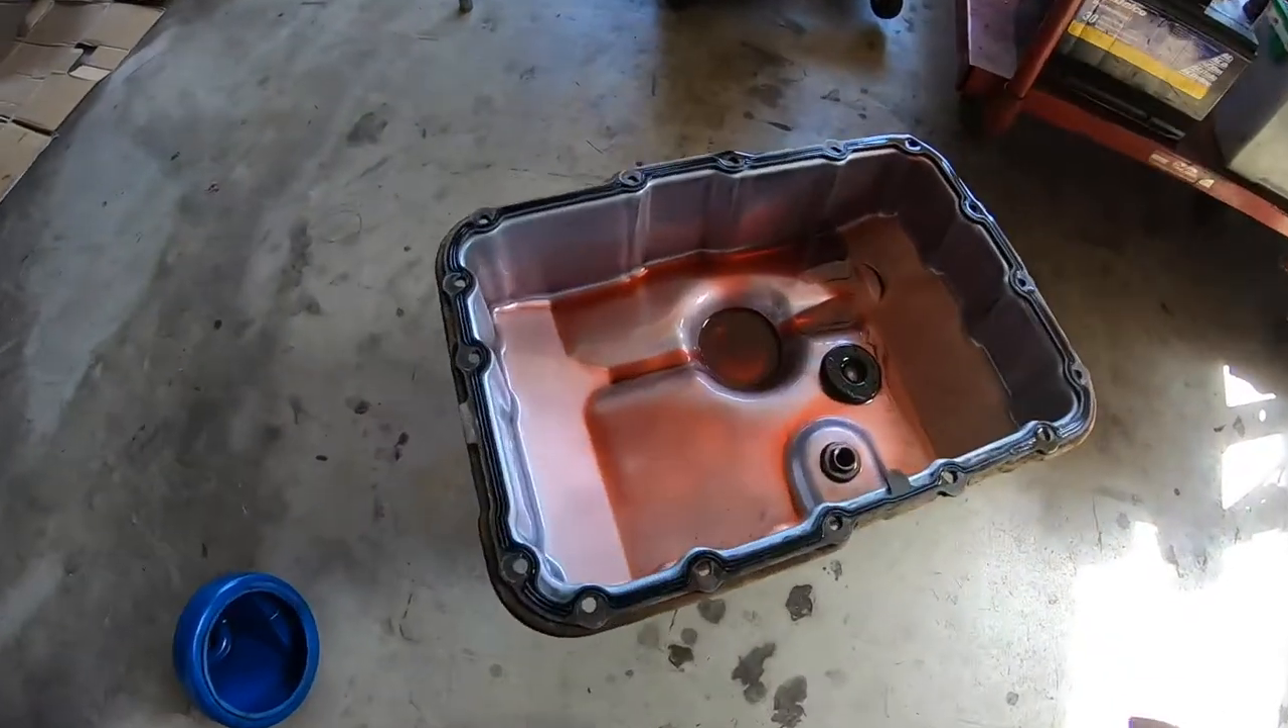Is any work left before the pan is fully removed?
No.